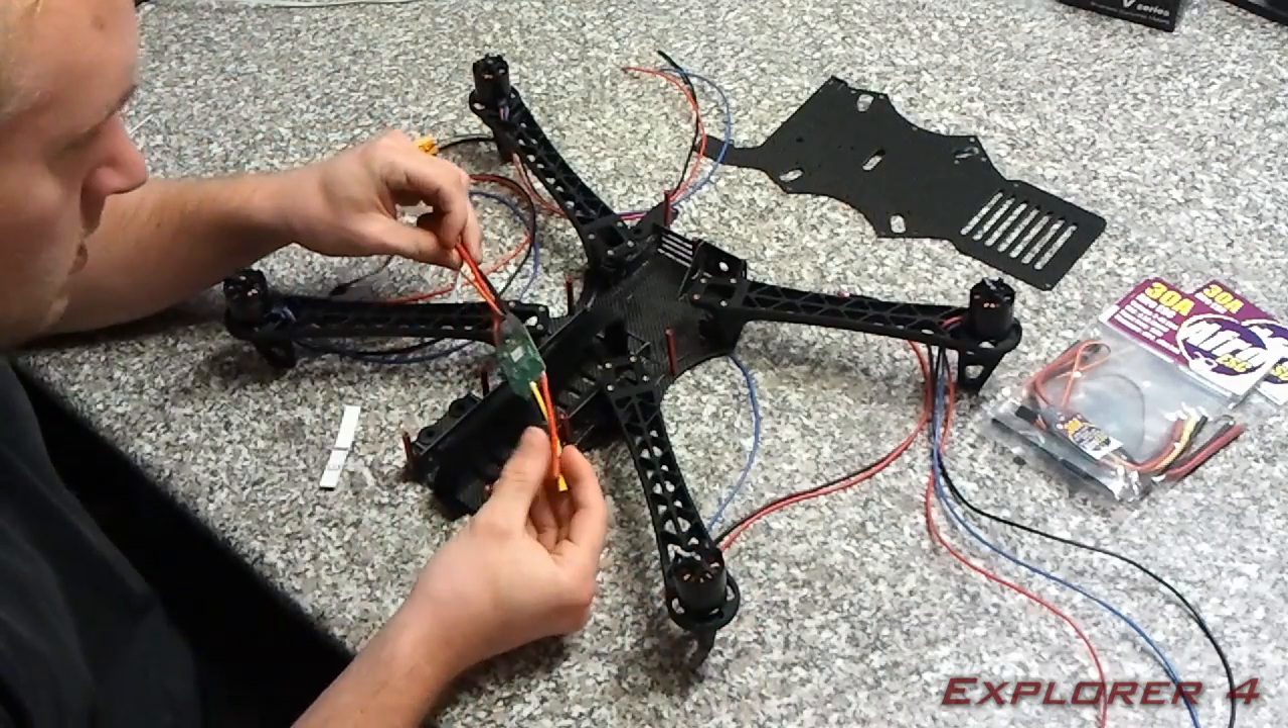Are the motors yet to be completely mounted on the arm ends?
No.